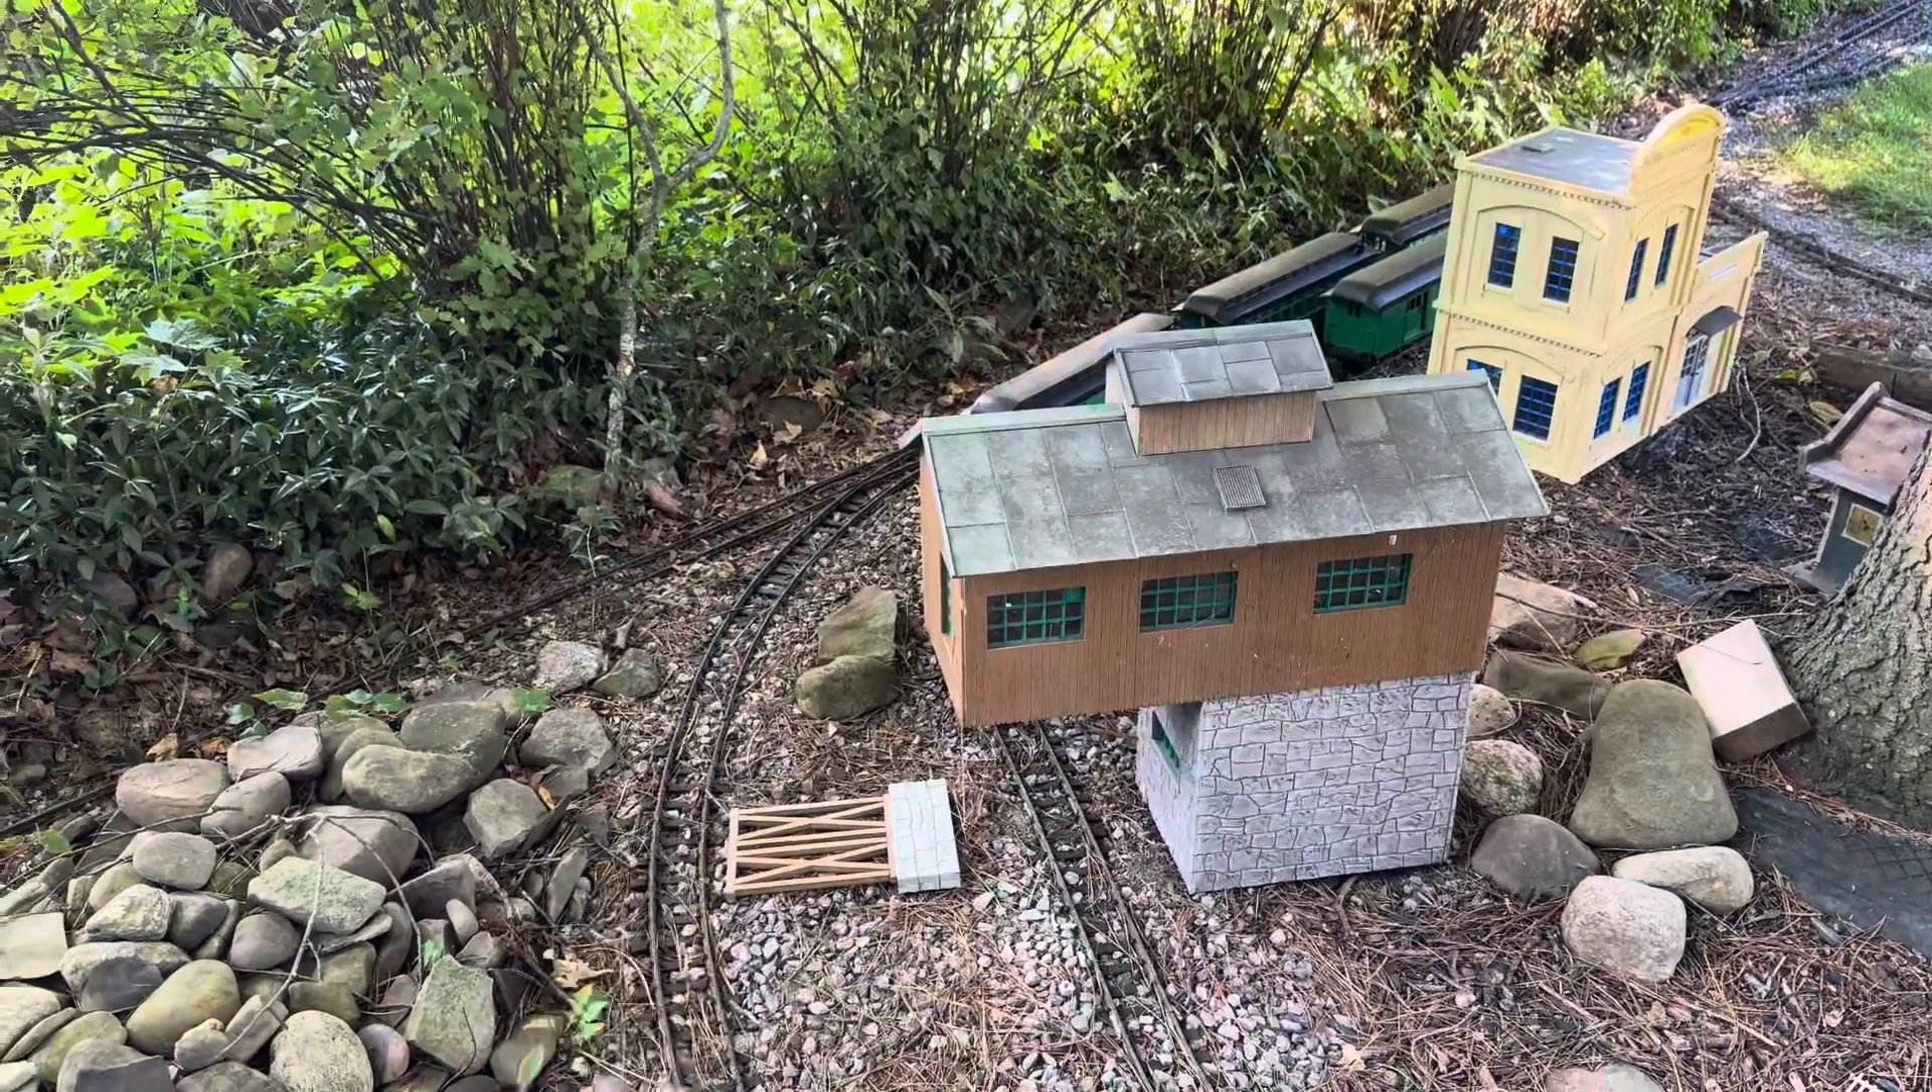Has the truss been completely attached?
No.